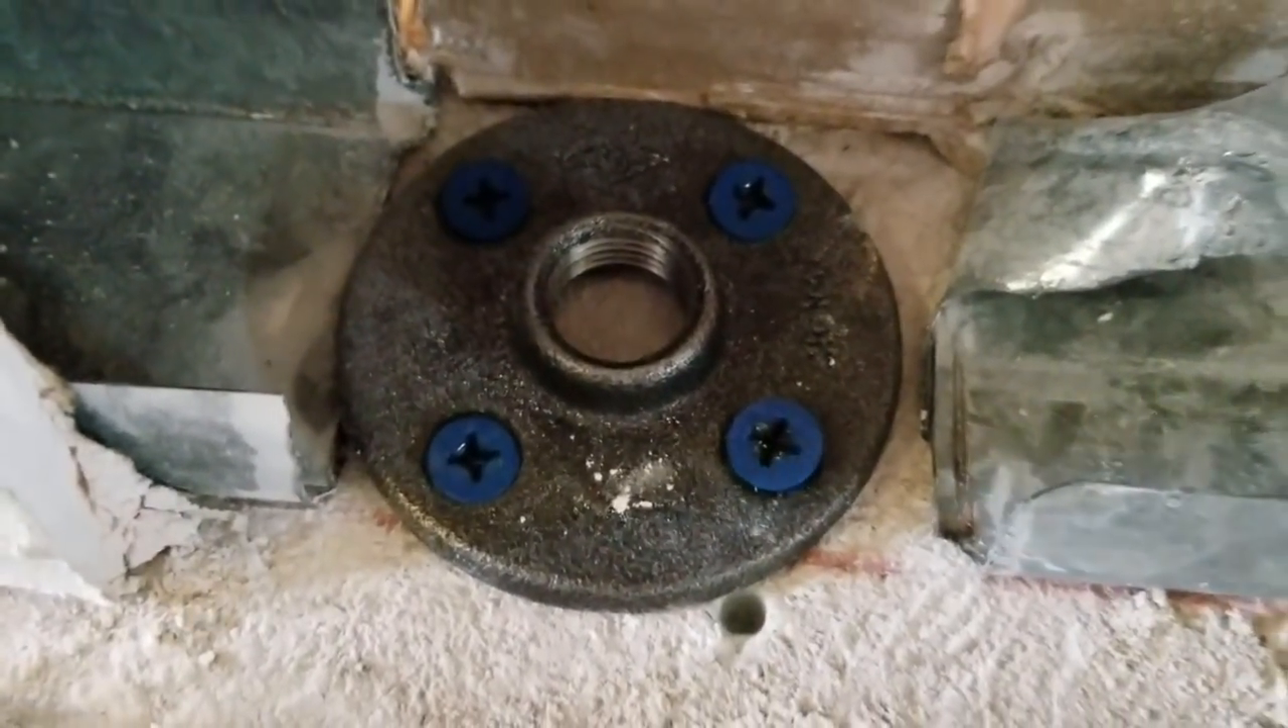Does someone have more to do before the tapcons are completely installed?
No.